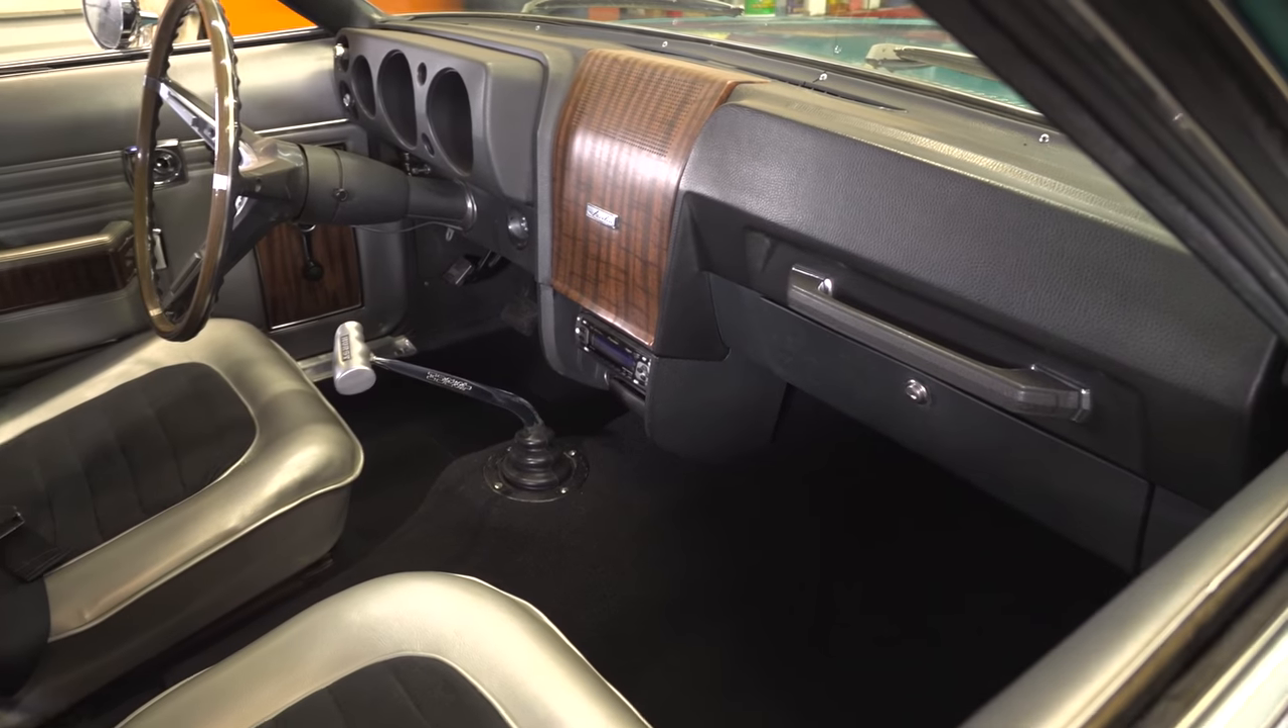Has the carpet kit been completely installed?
Yes.